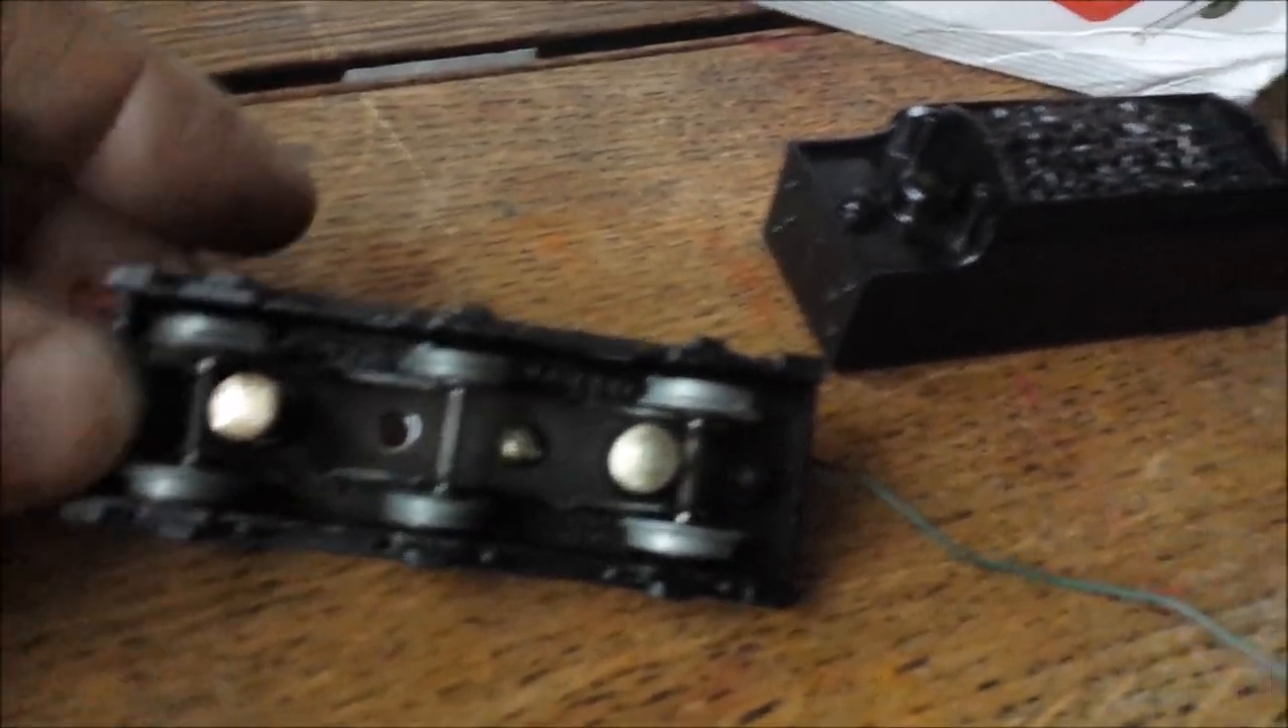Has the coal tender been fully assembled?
No.